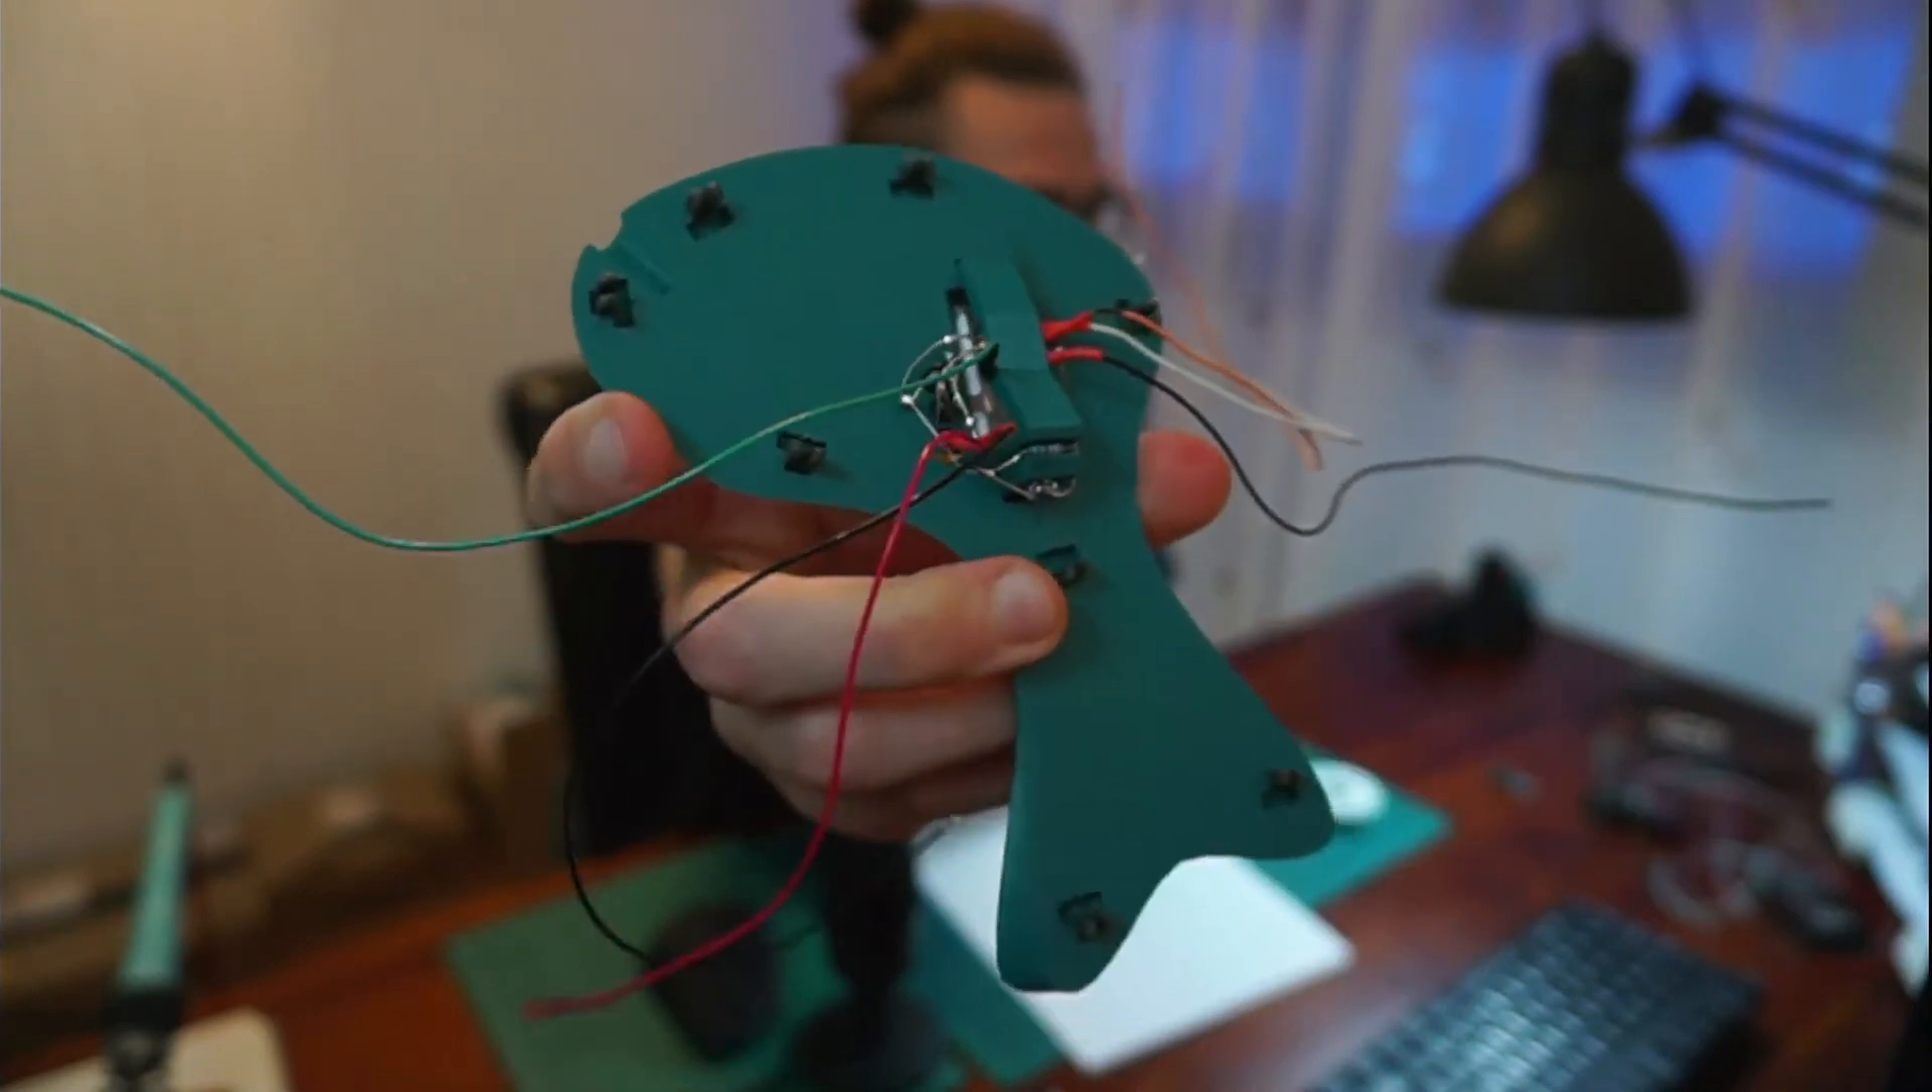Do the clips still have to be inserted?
No.